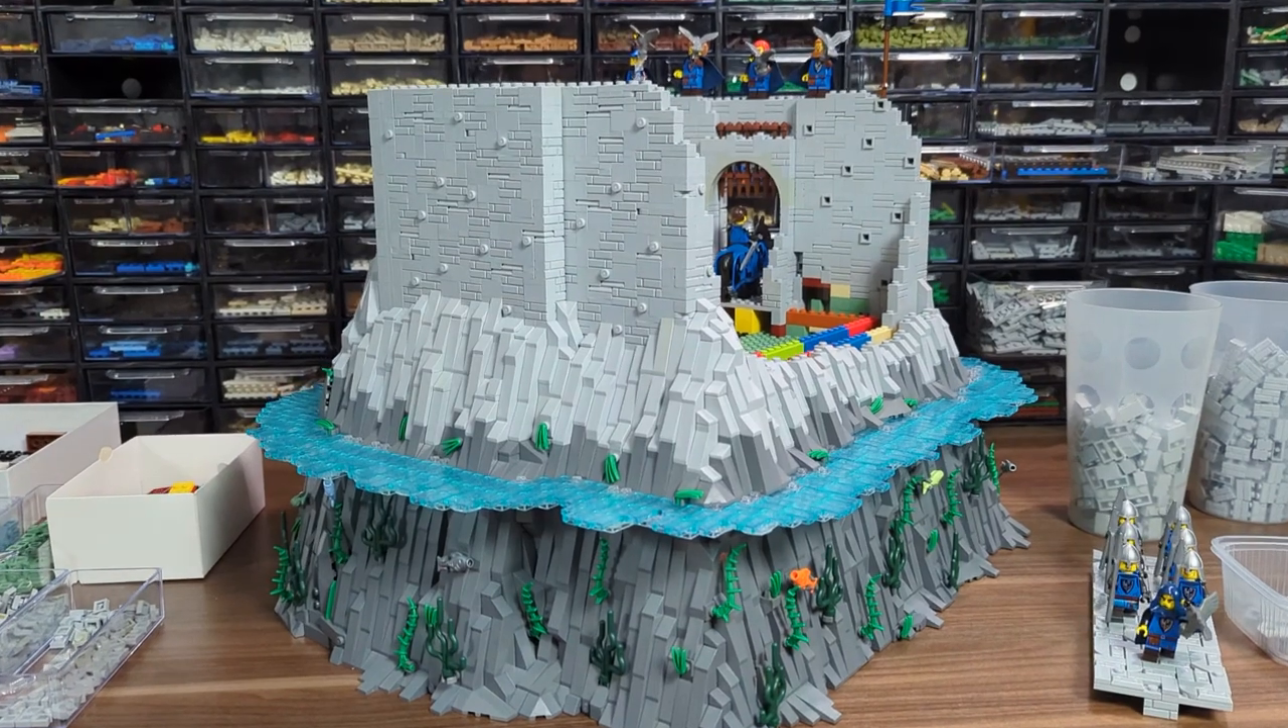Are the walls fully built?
No.